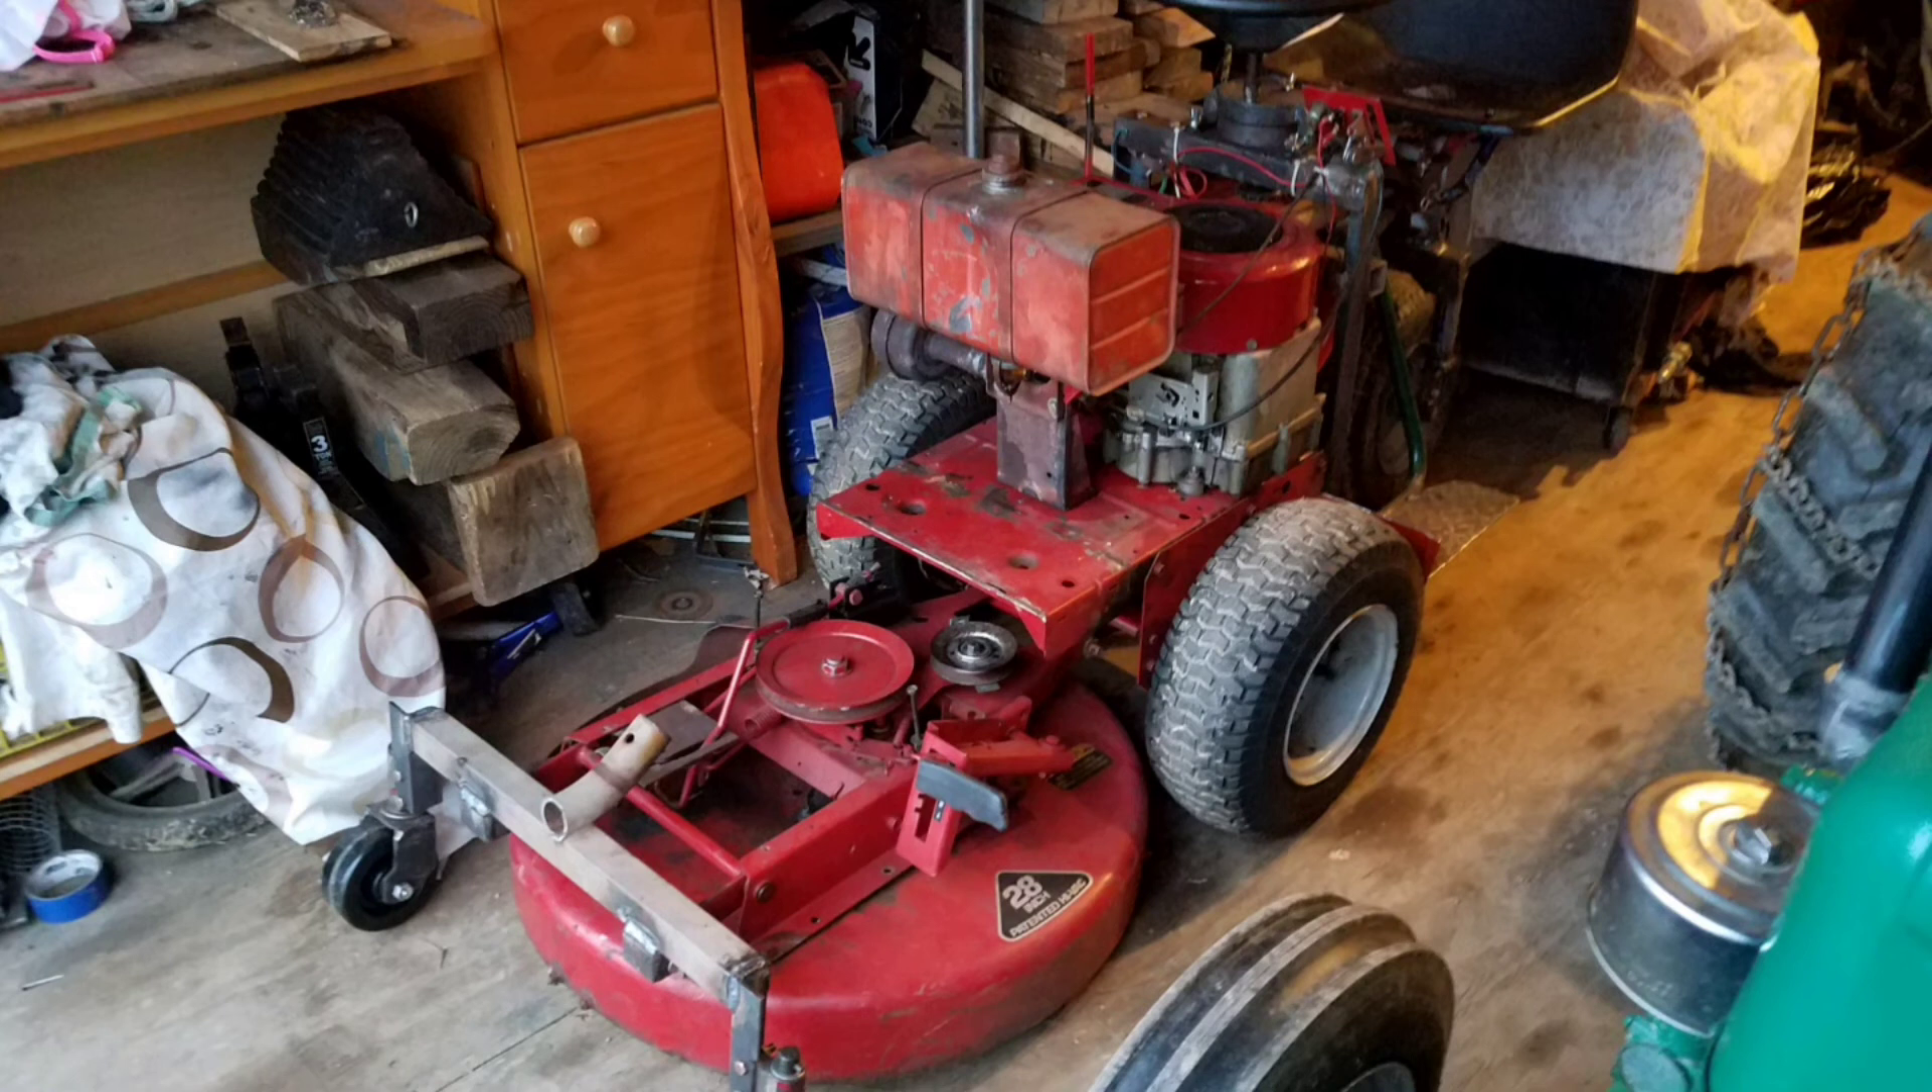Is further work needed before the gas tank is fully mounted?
No.